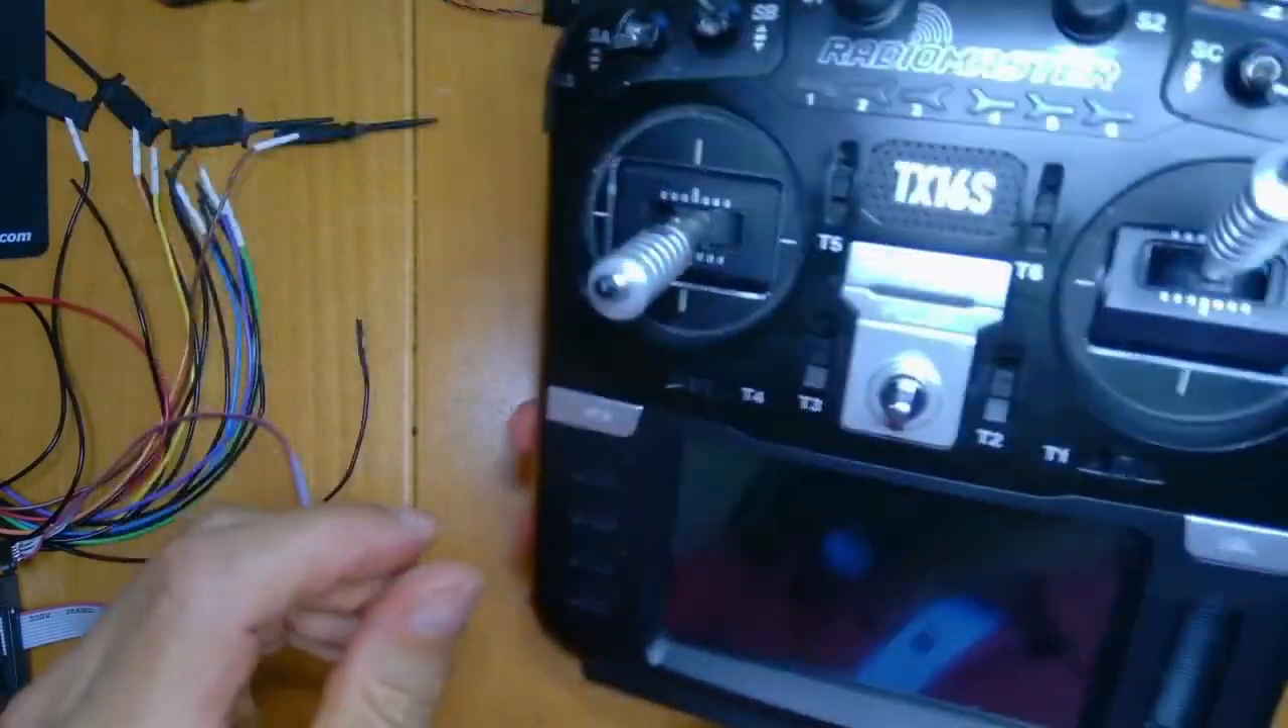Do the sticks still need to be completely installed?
No.